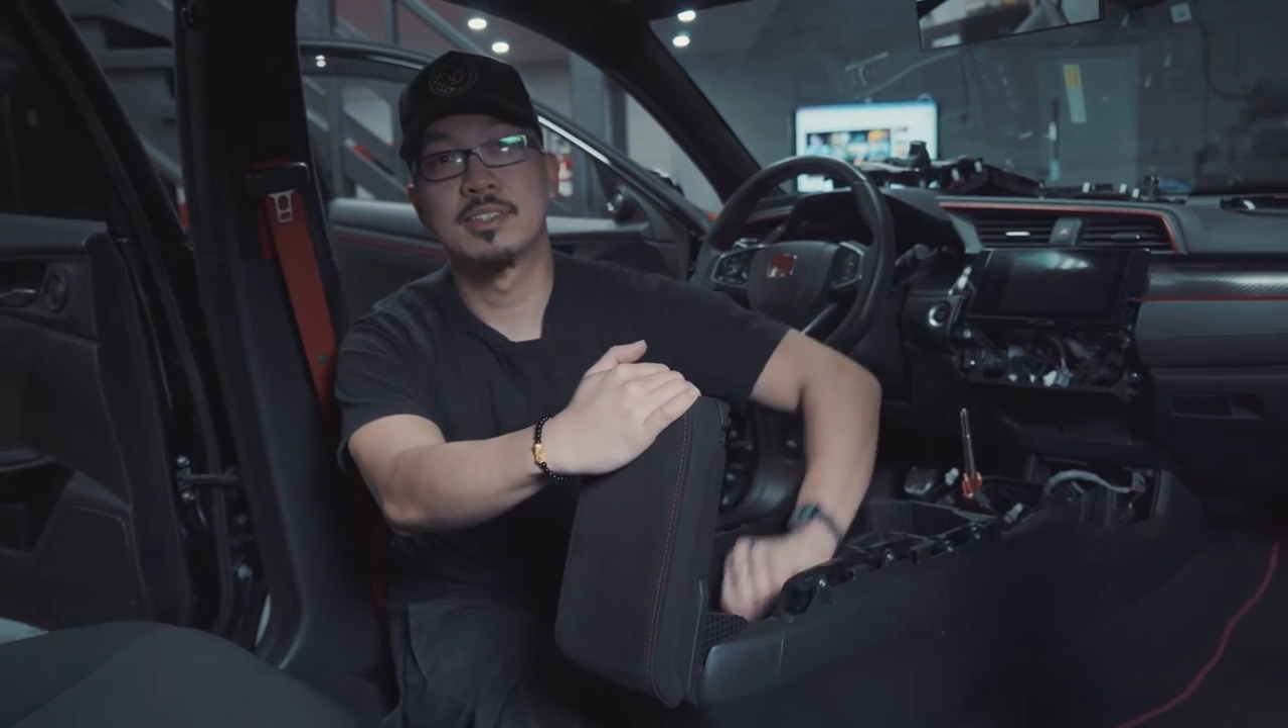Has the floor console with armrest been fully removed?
No.